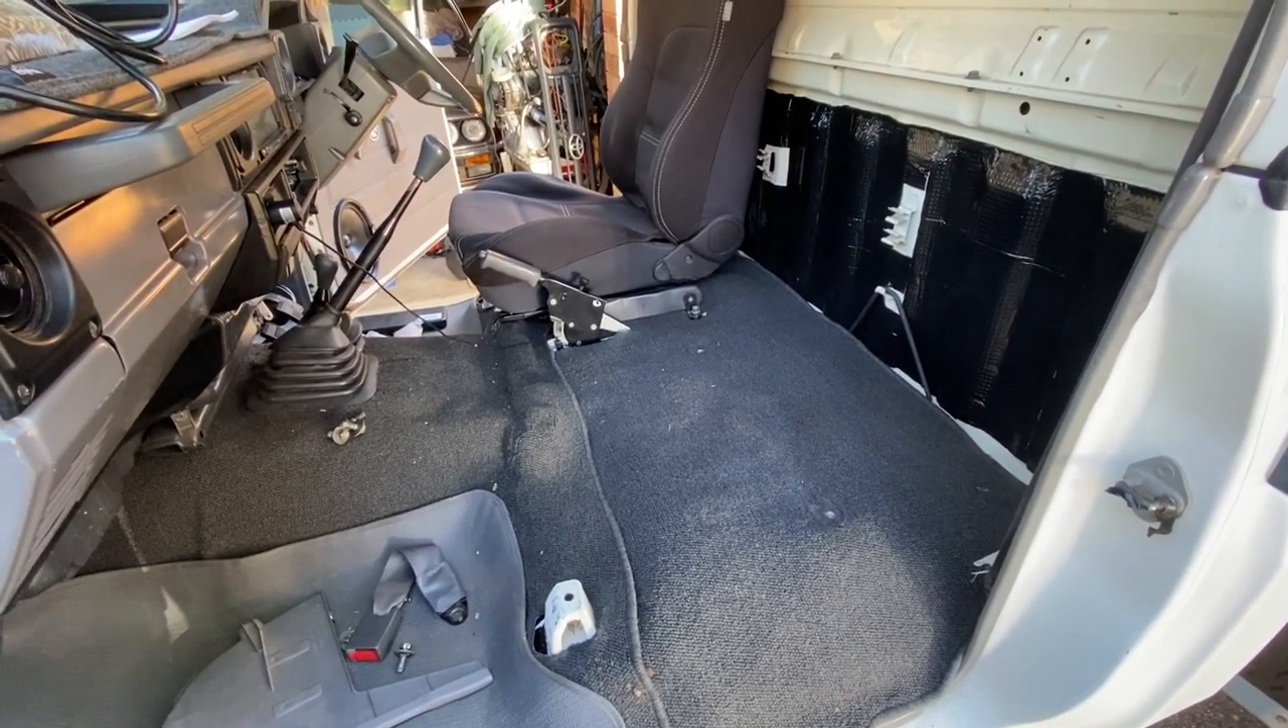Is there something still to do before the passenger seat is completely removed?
No.